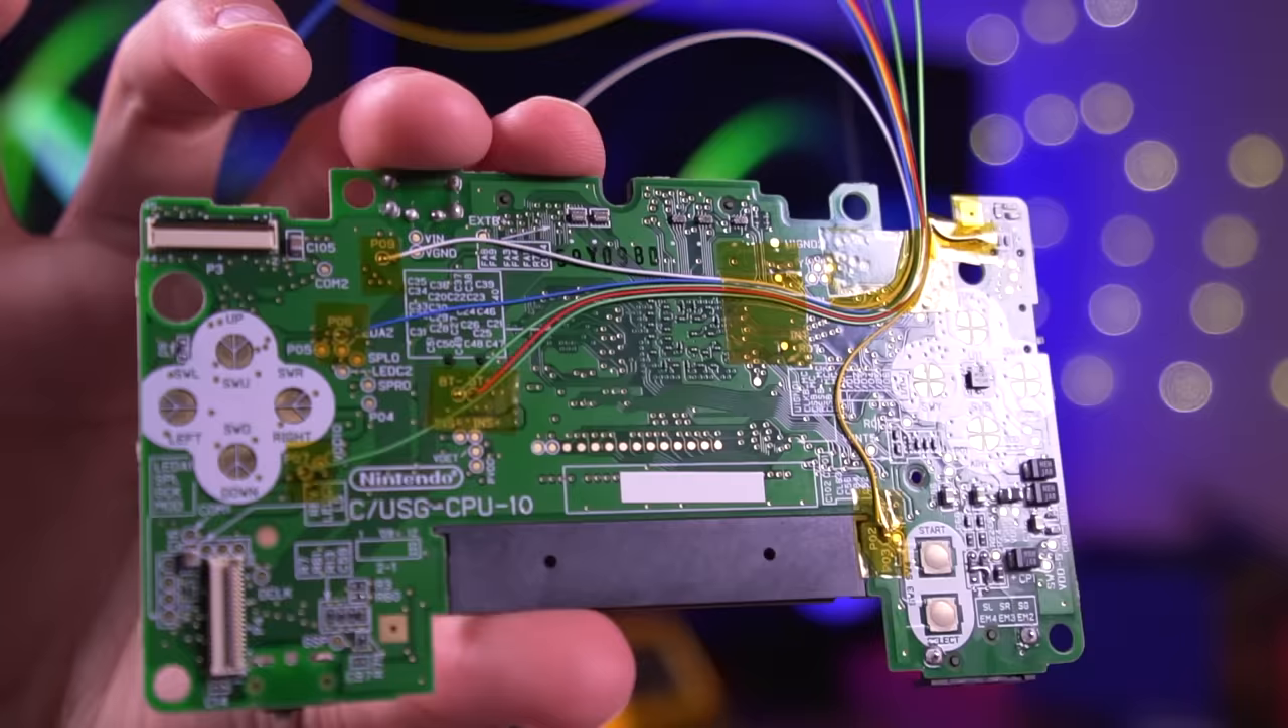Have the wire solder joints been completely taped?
Yes.